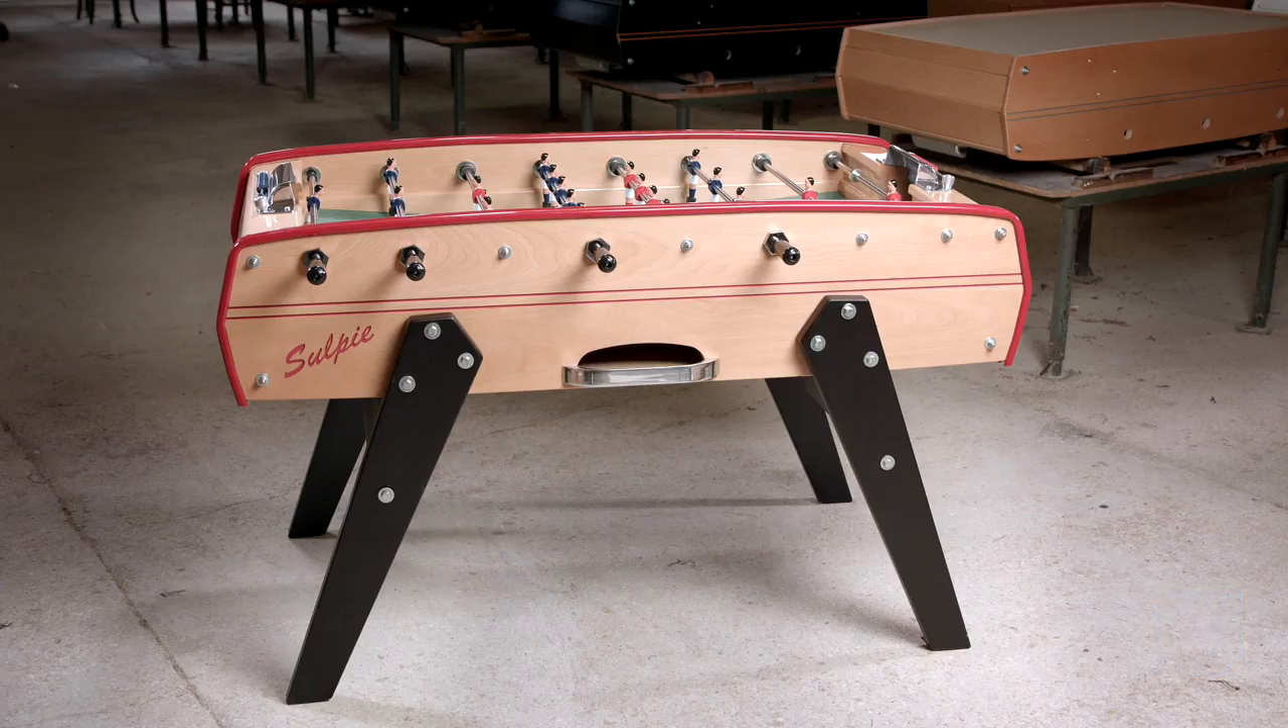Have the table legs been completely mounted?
Yes.